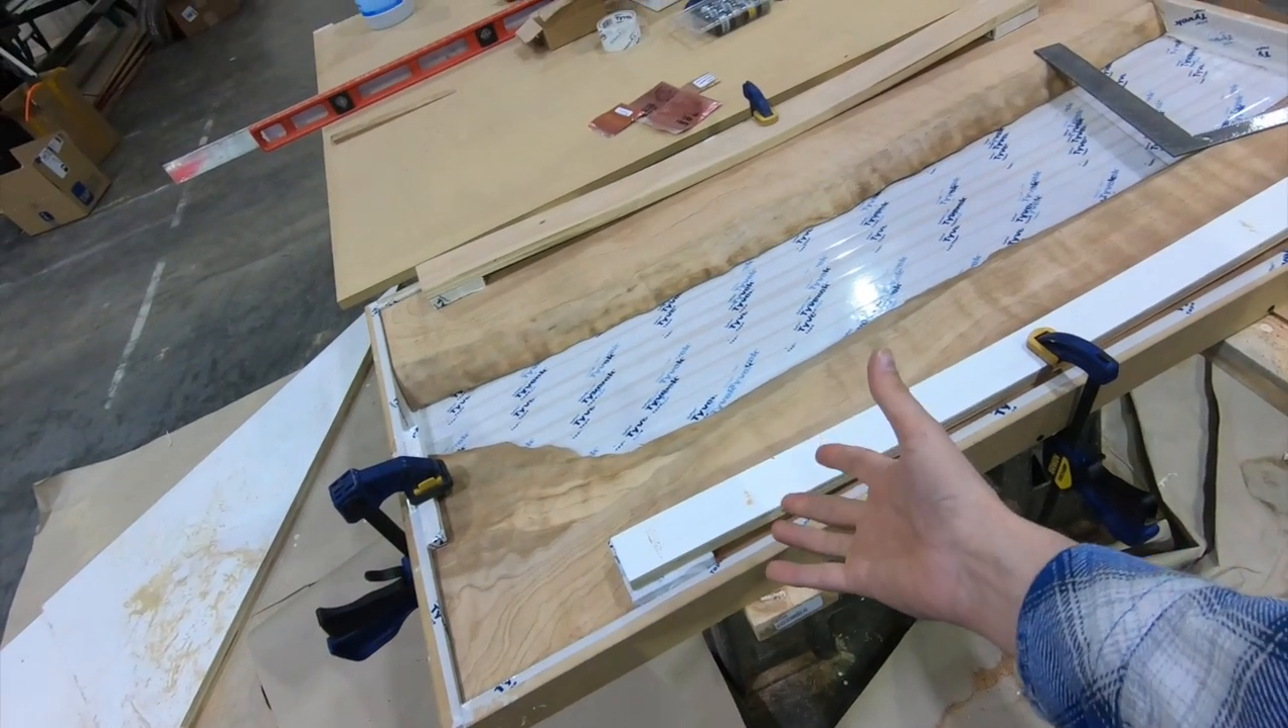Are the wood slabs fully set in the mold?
Yes.